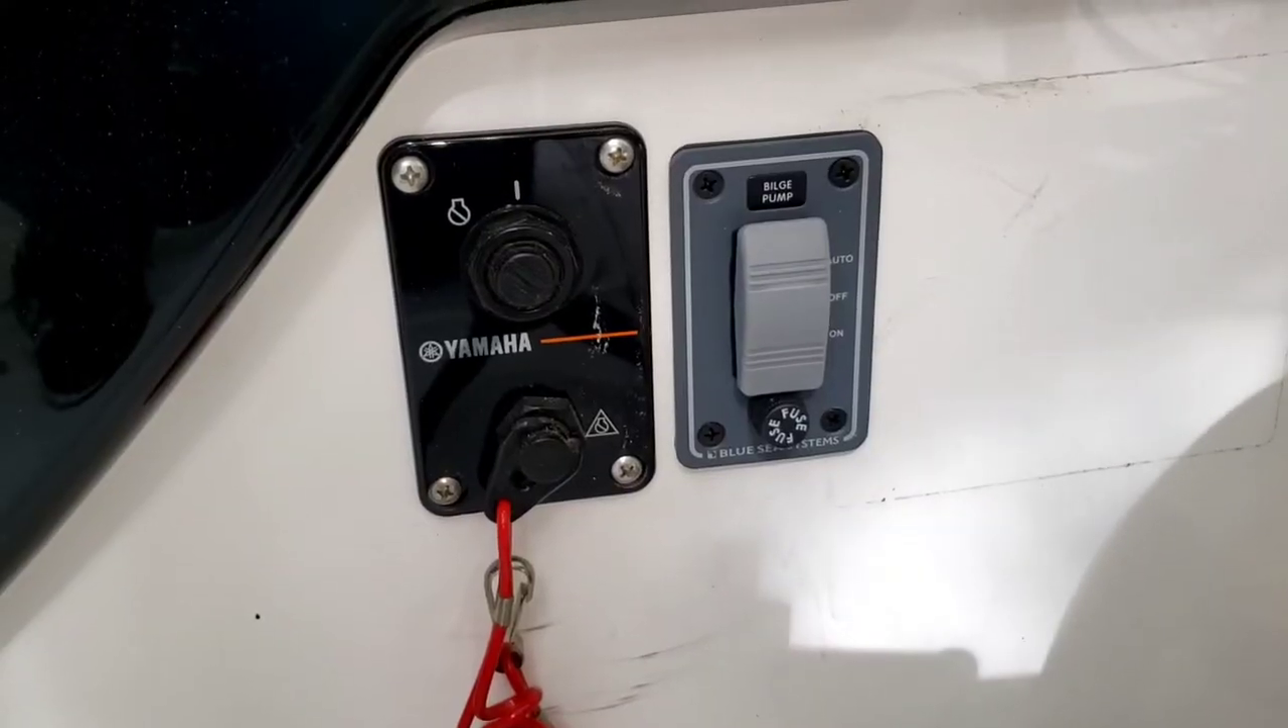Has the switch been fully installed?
Yes.